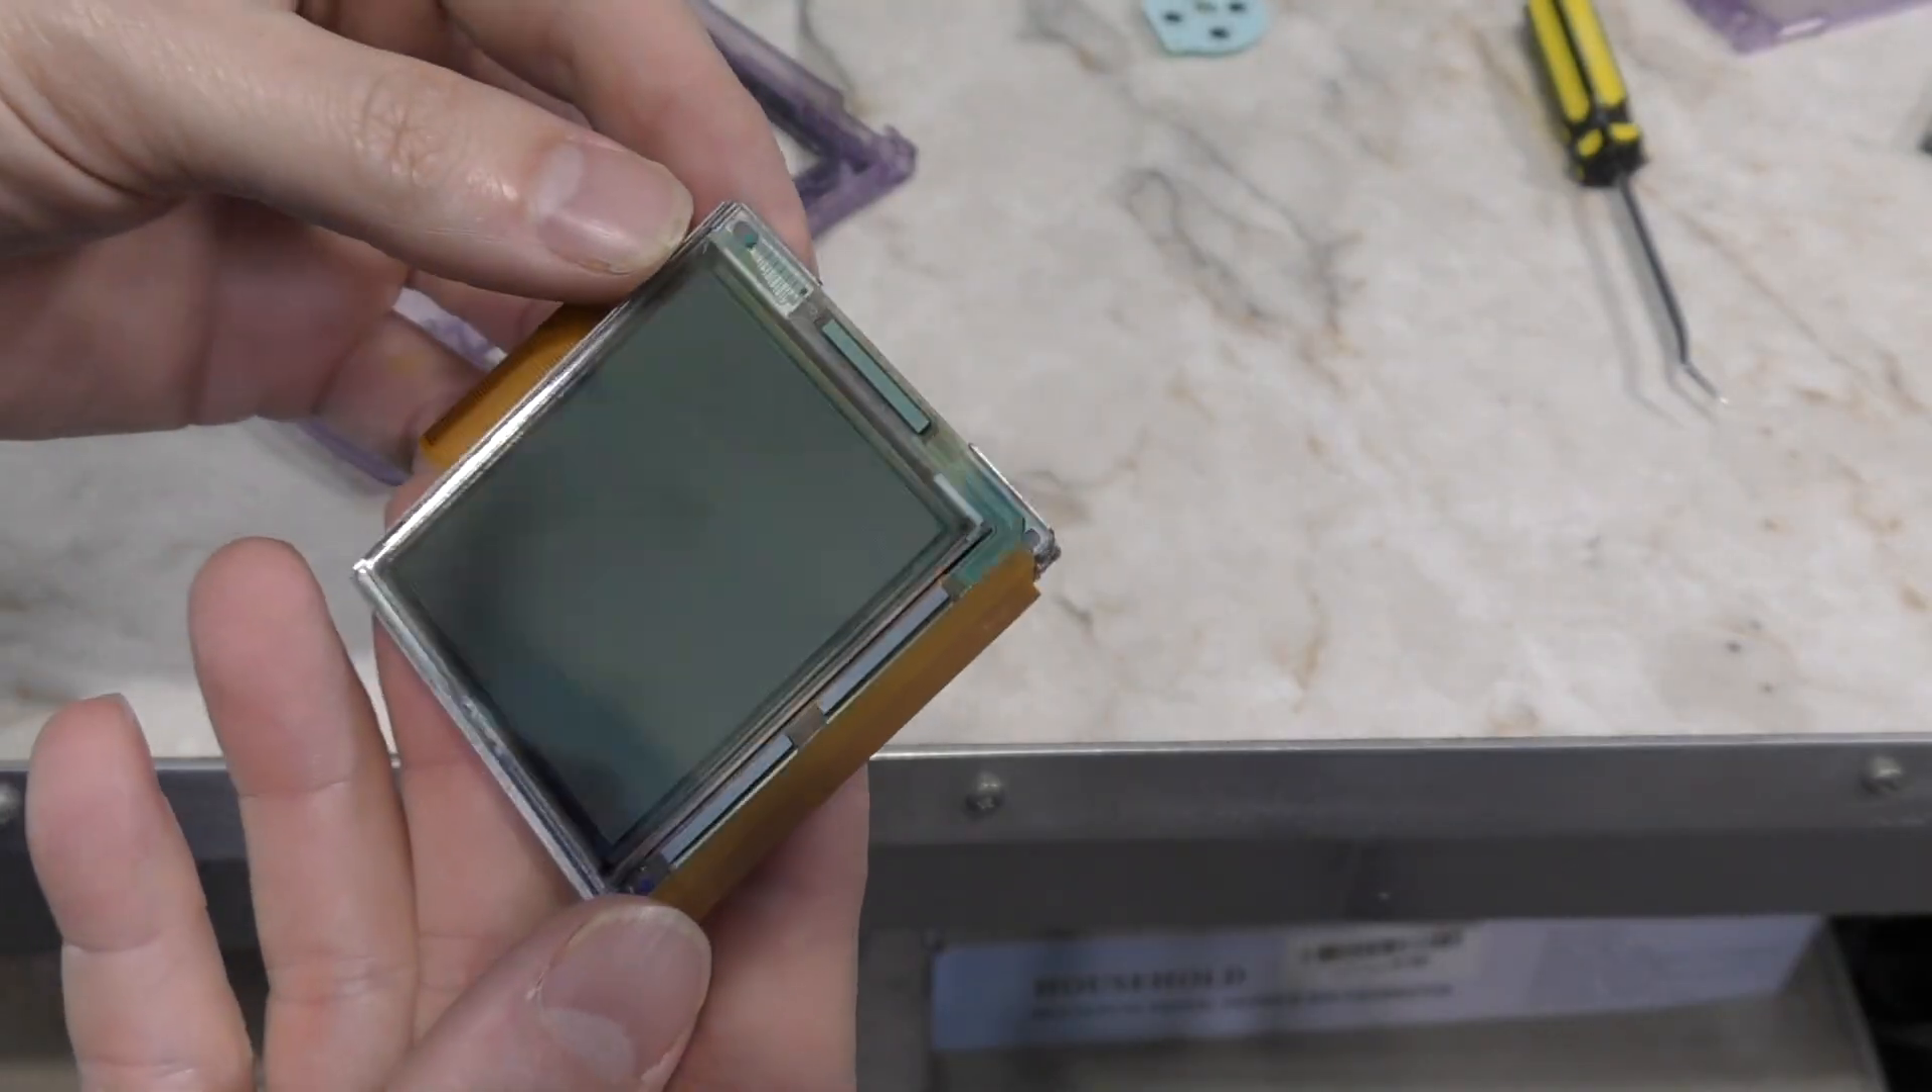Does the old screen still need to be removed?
No.